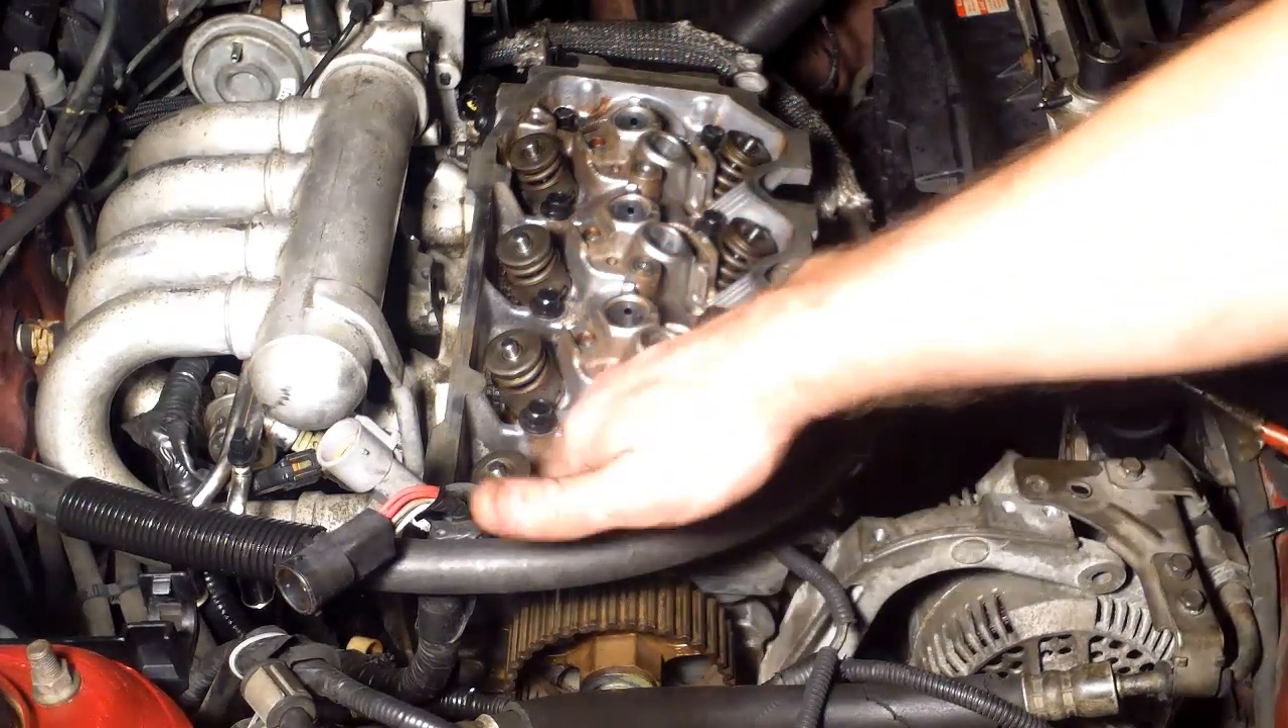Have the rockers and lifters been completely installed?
No.